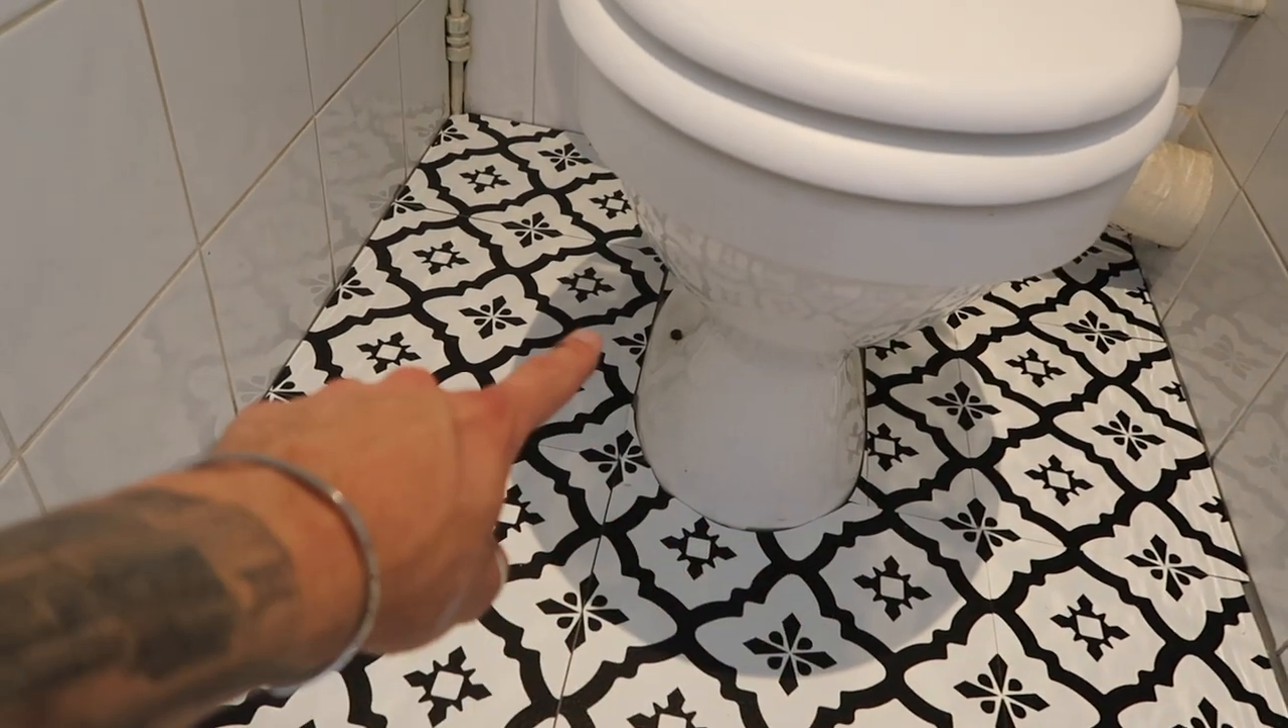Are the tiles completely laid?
Yes.